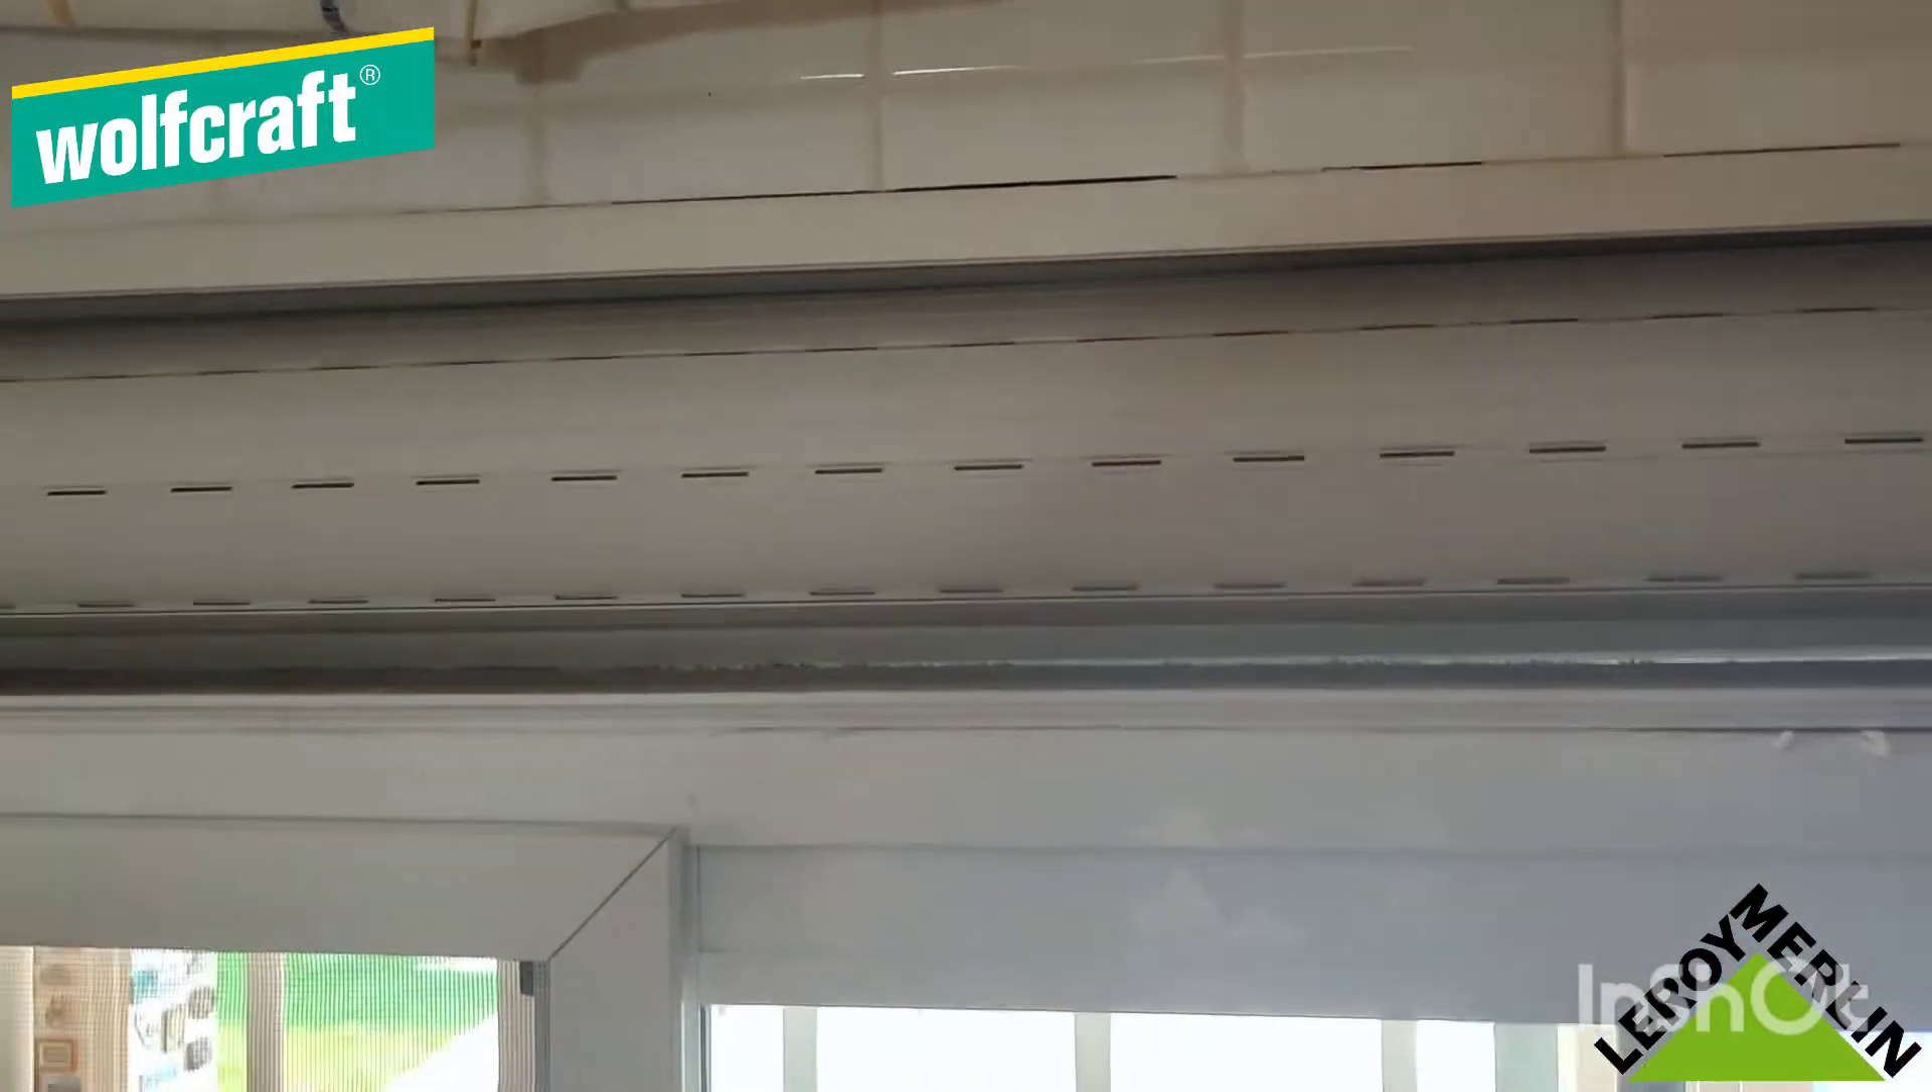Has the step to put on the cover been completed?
No.